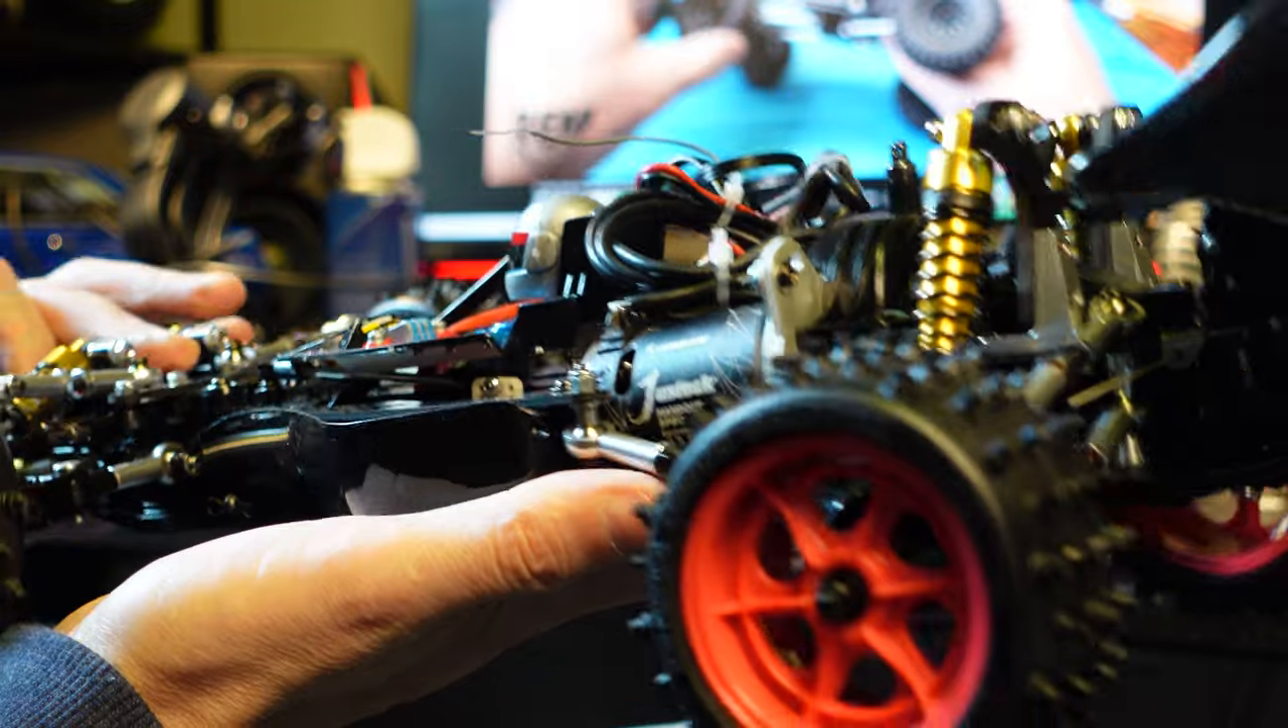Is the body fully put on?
No.